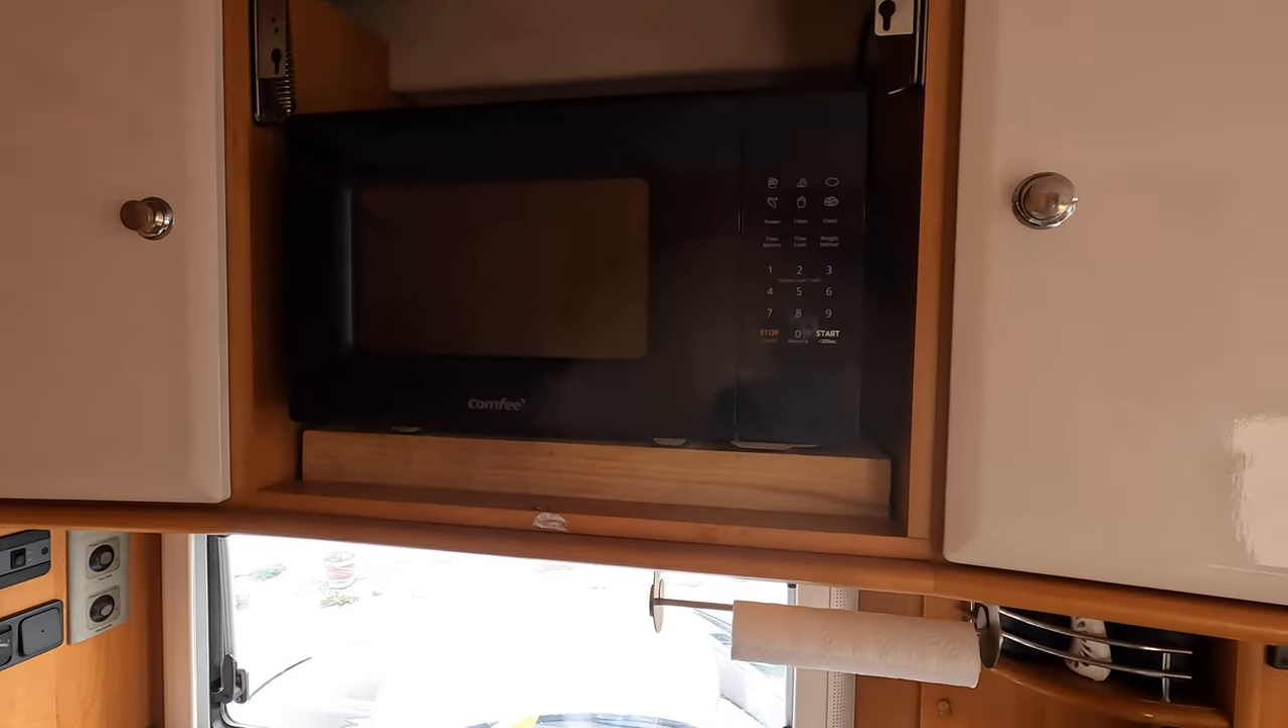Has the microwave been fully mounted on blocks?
Yes.